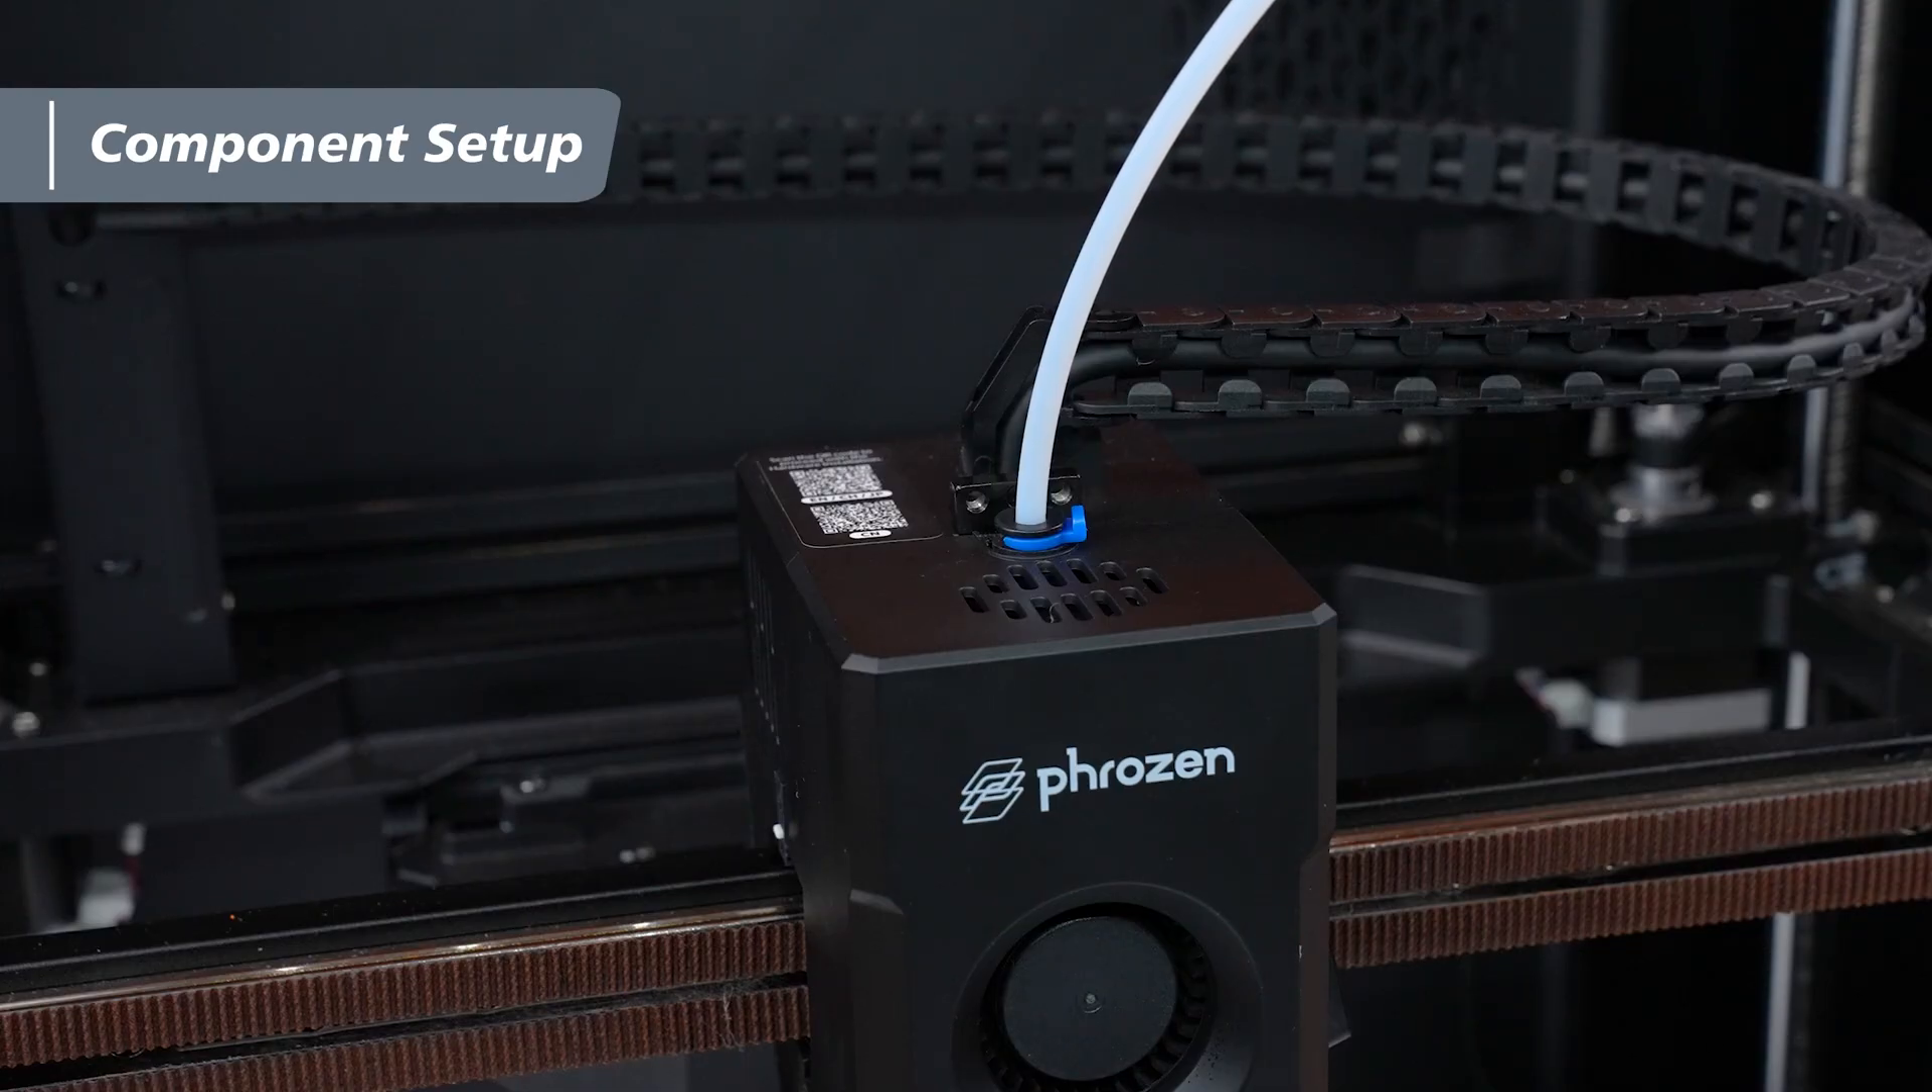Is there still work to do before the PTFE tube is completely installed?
No.